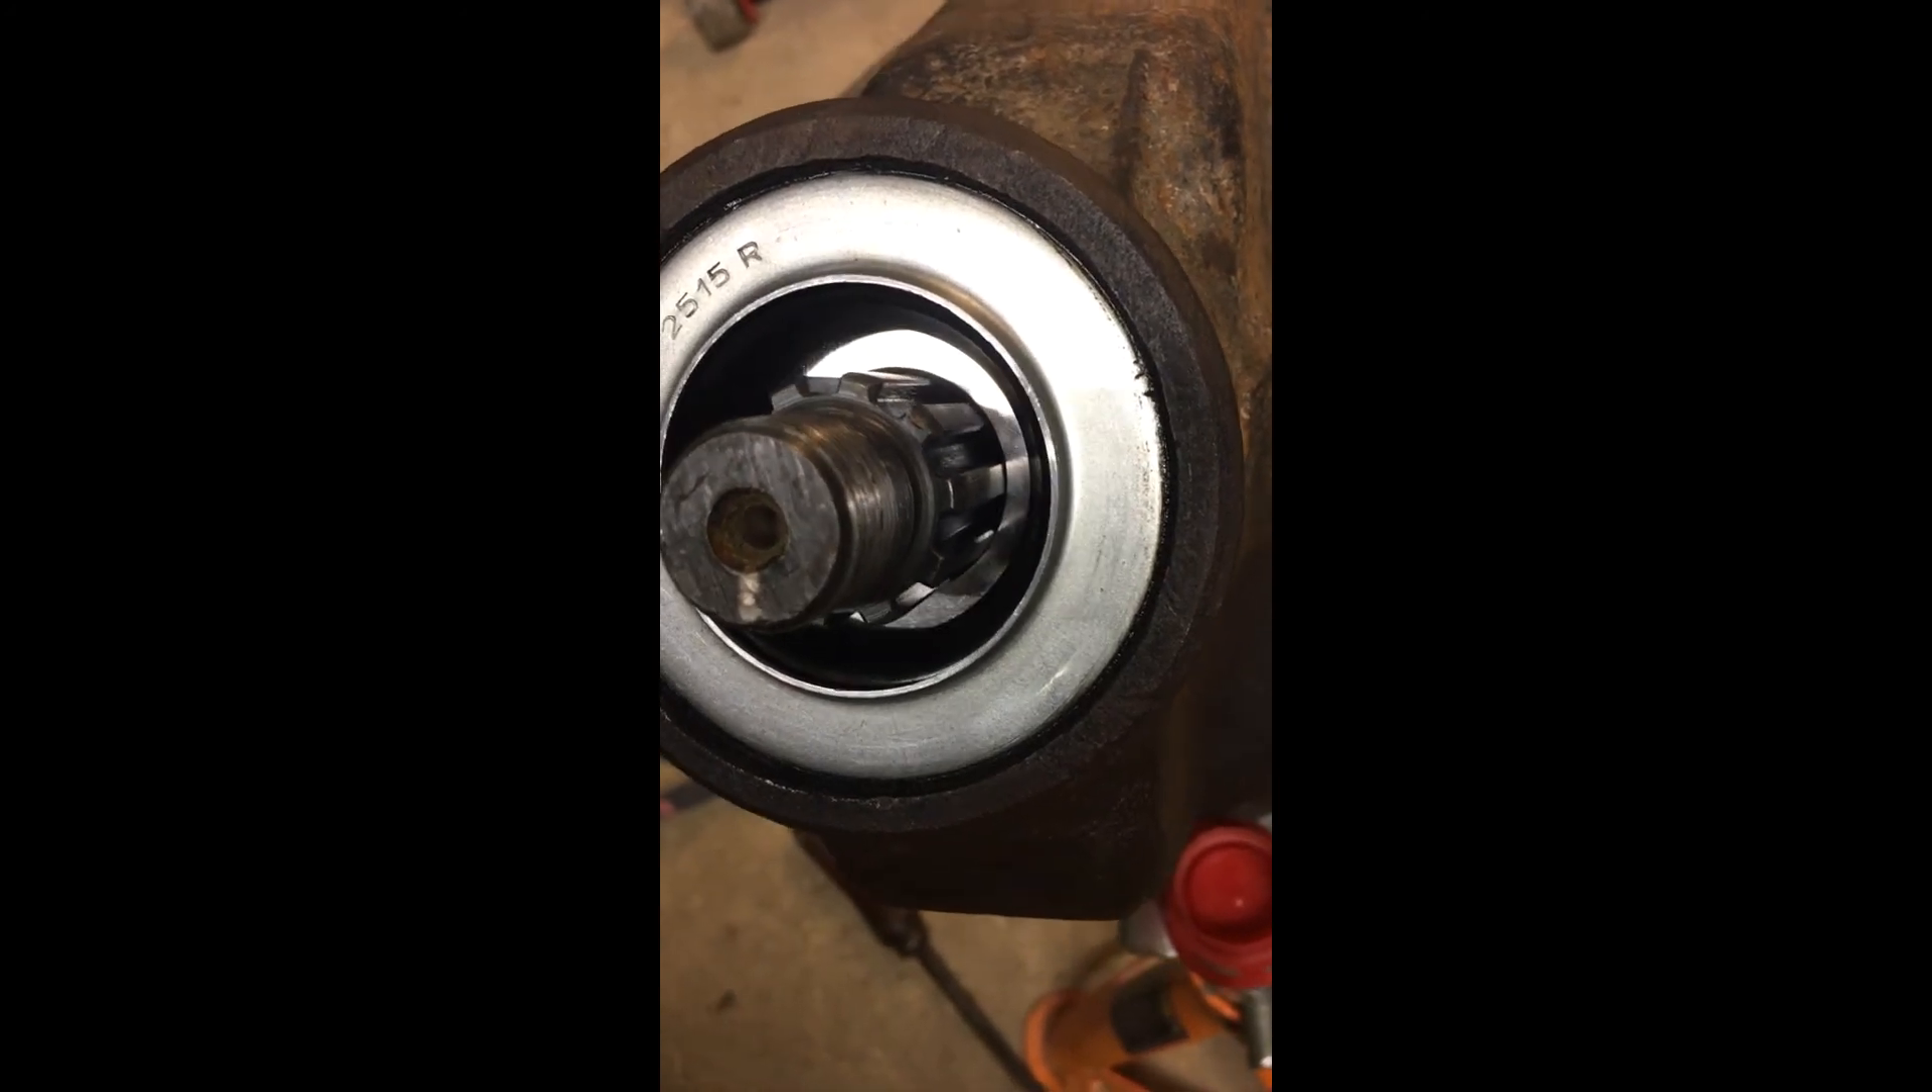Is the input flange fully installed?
No.